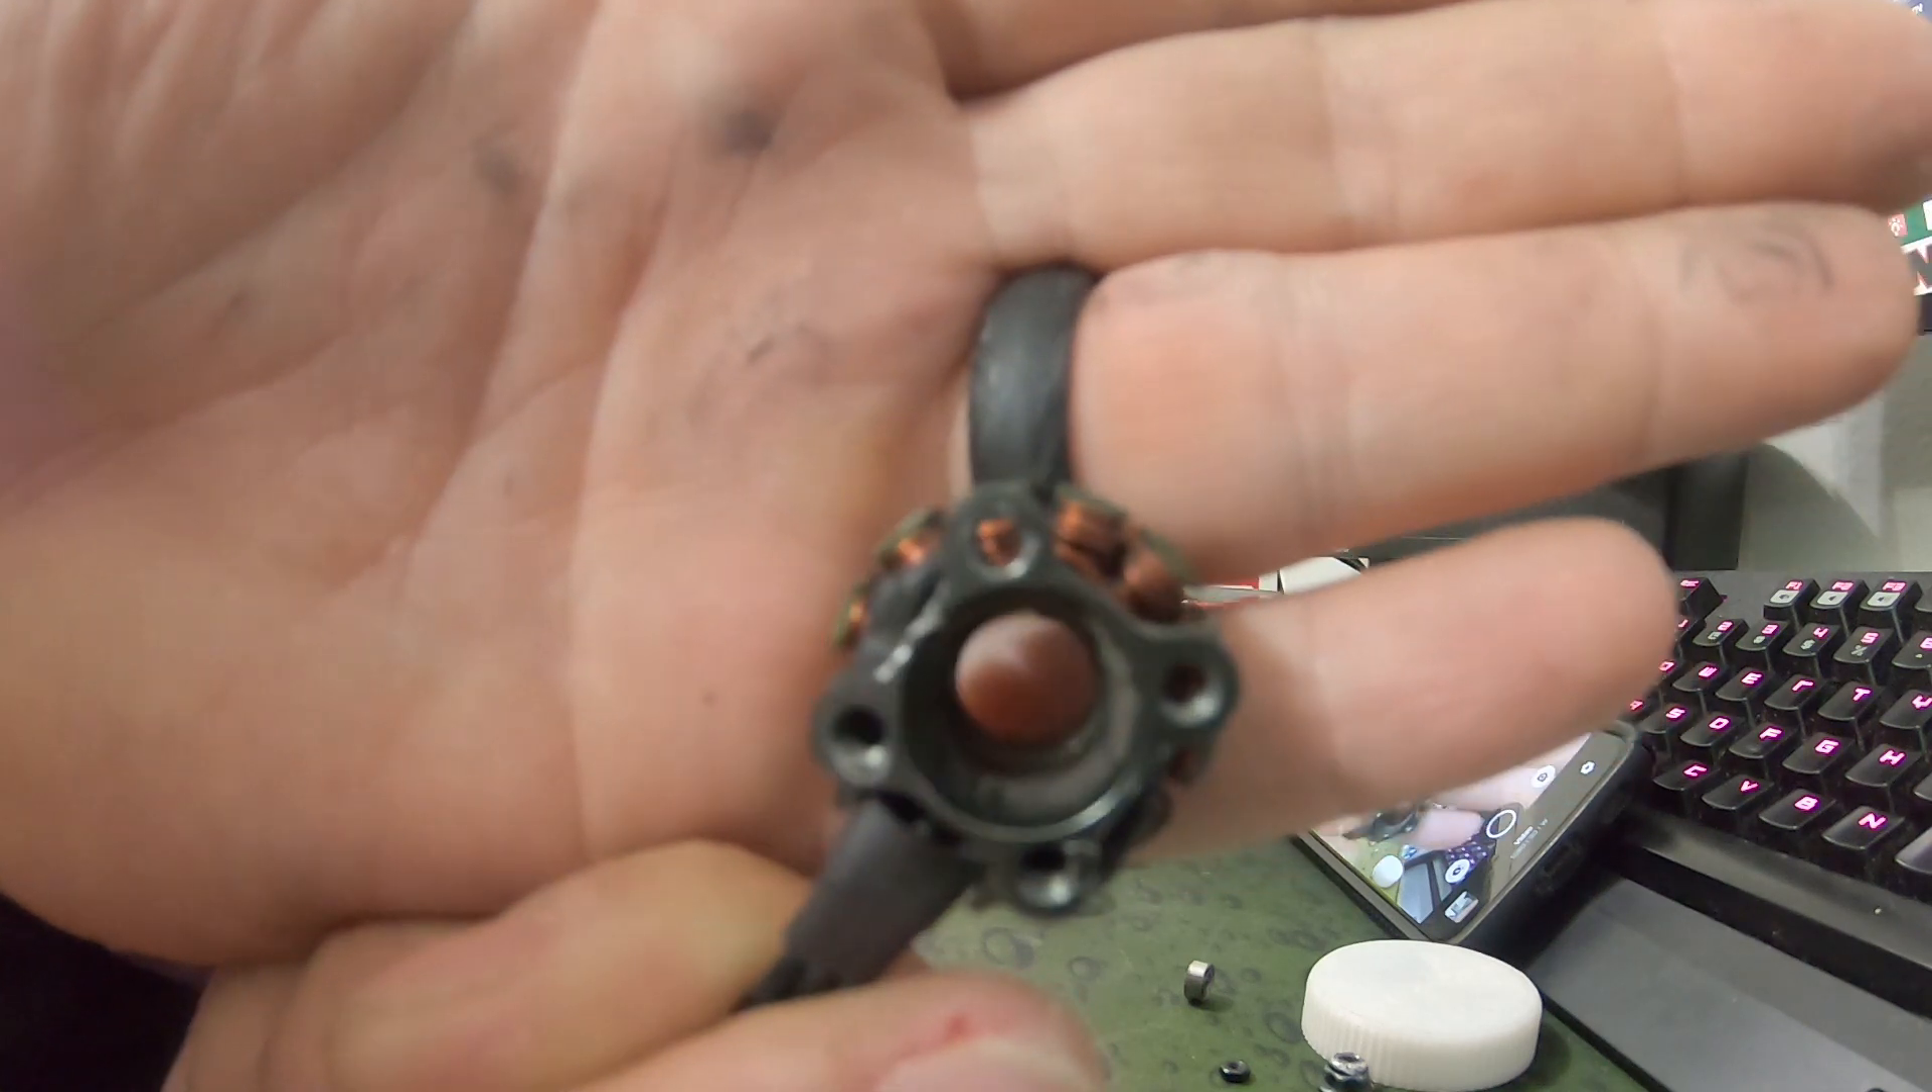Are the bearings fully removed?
Yes.